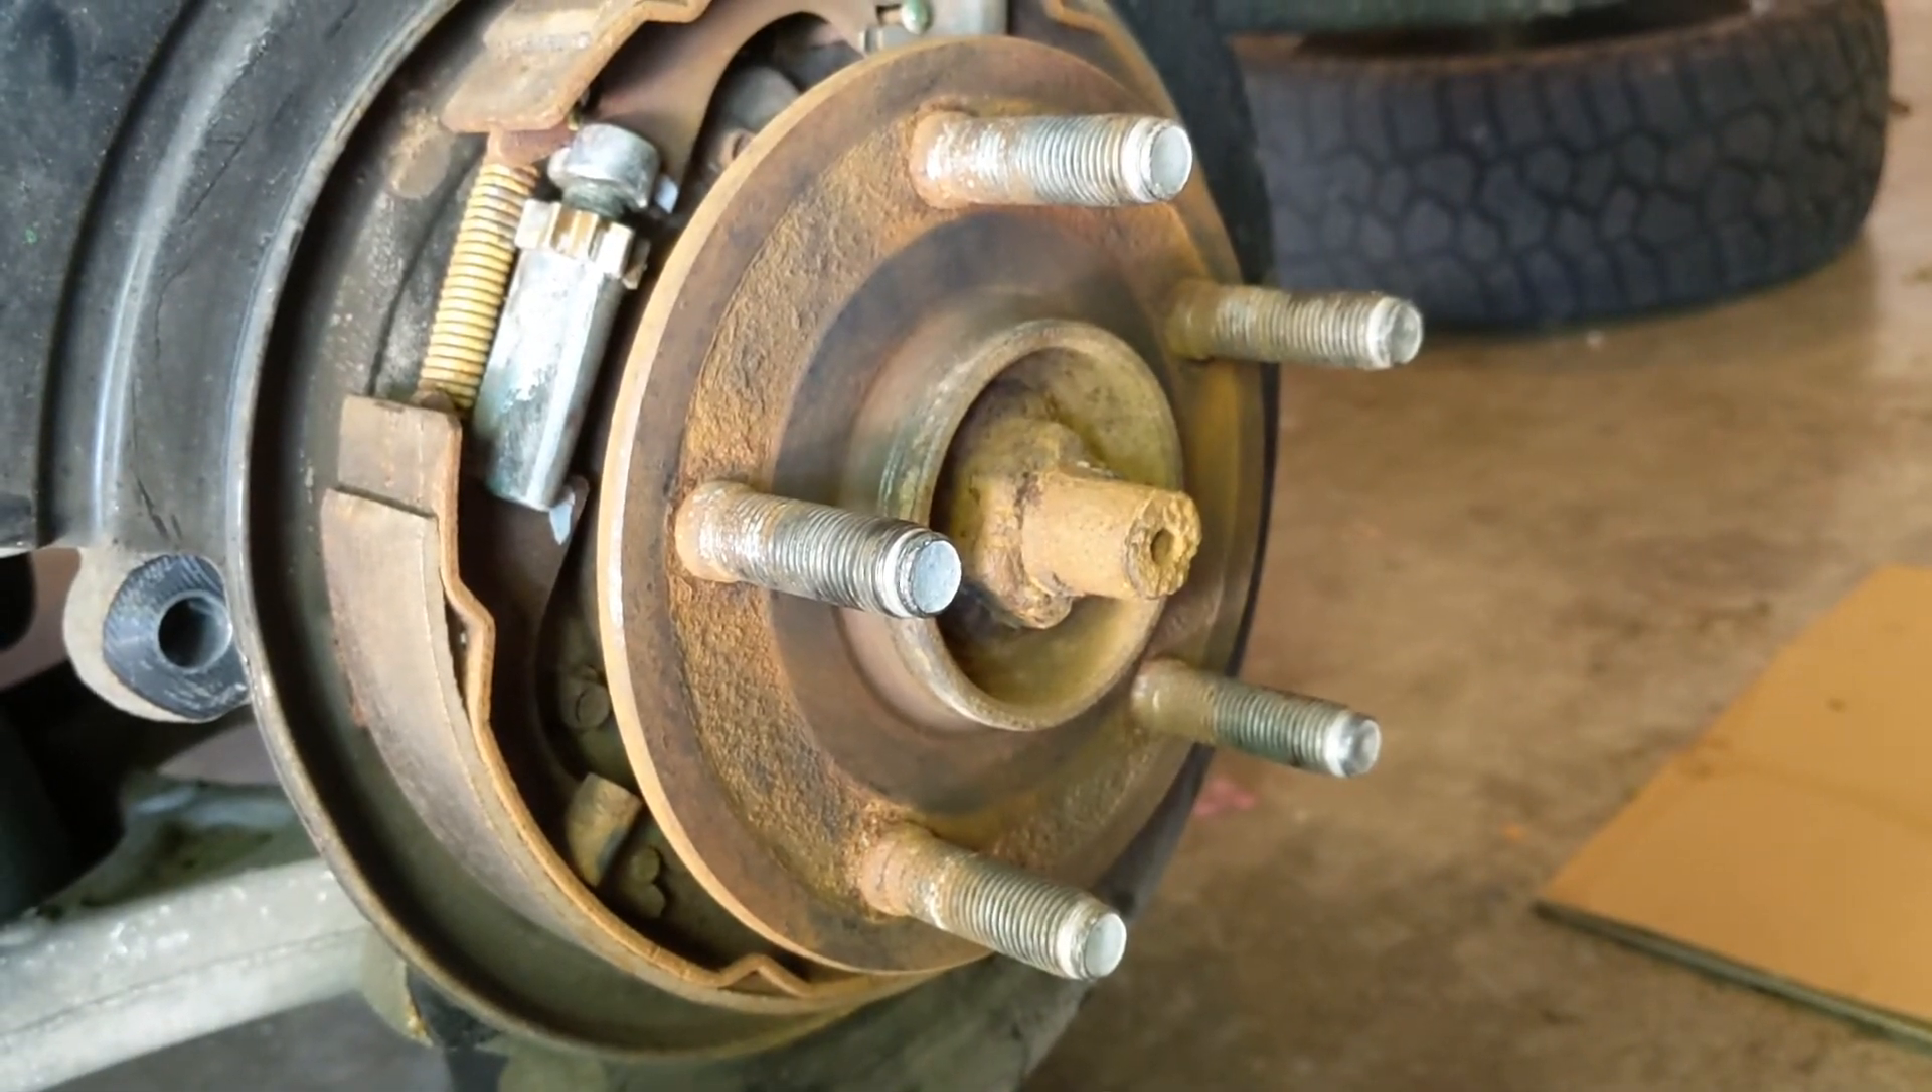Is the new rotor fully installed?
No.